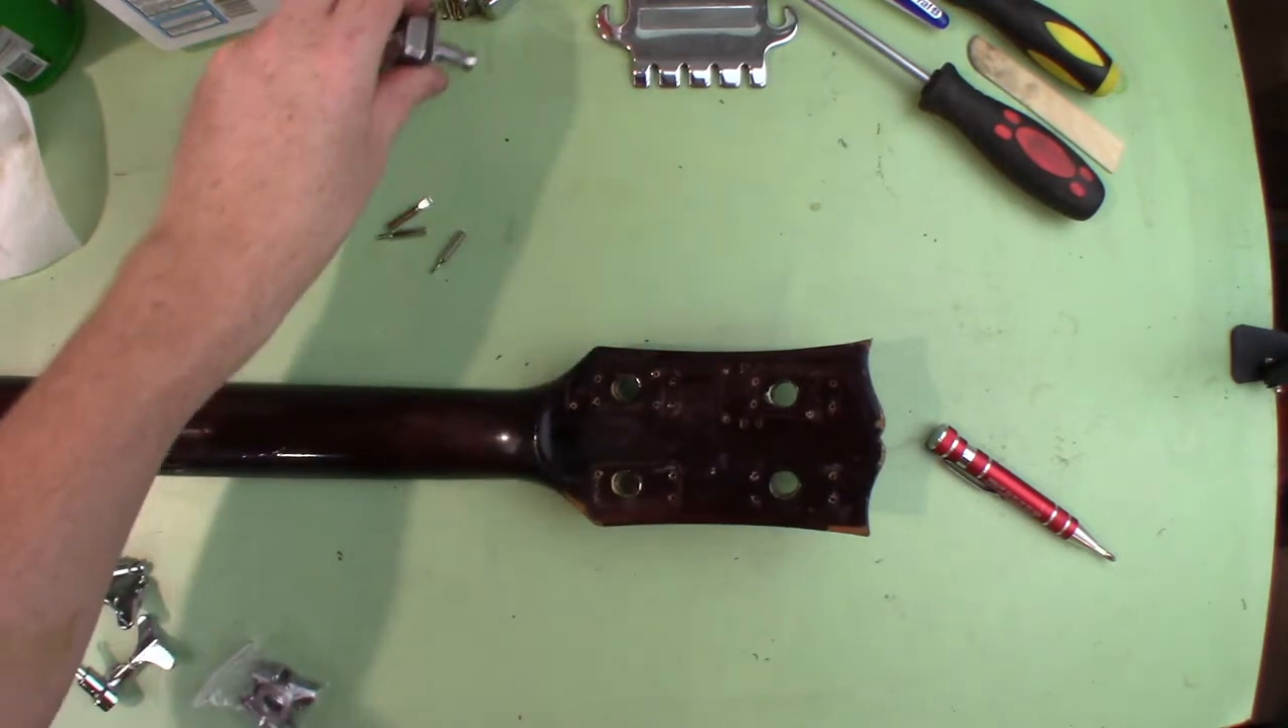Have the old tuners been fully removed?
Yes.